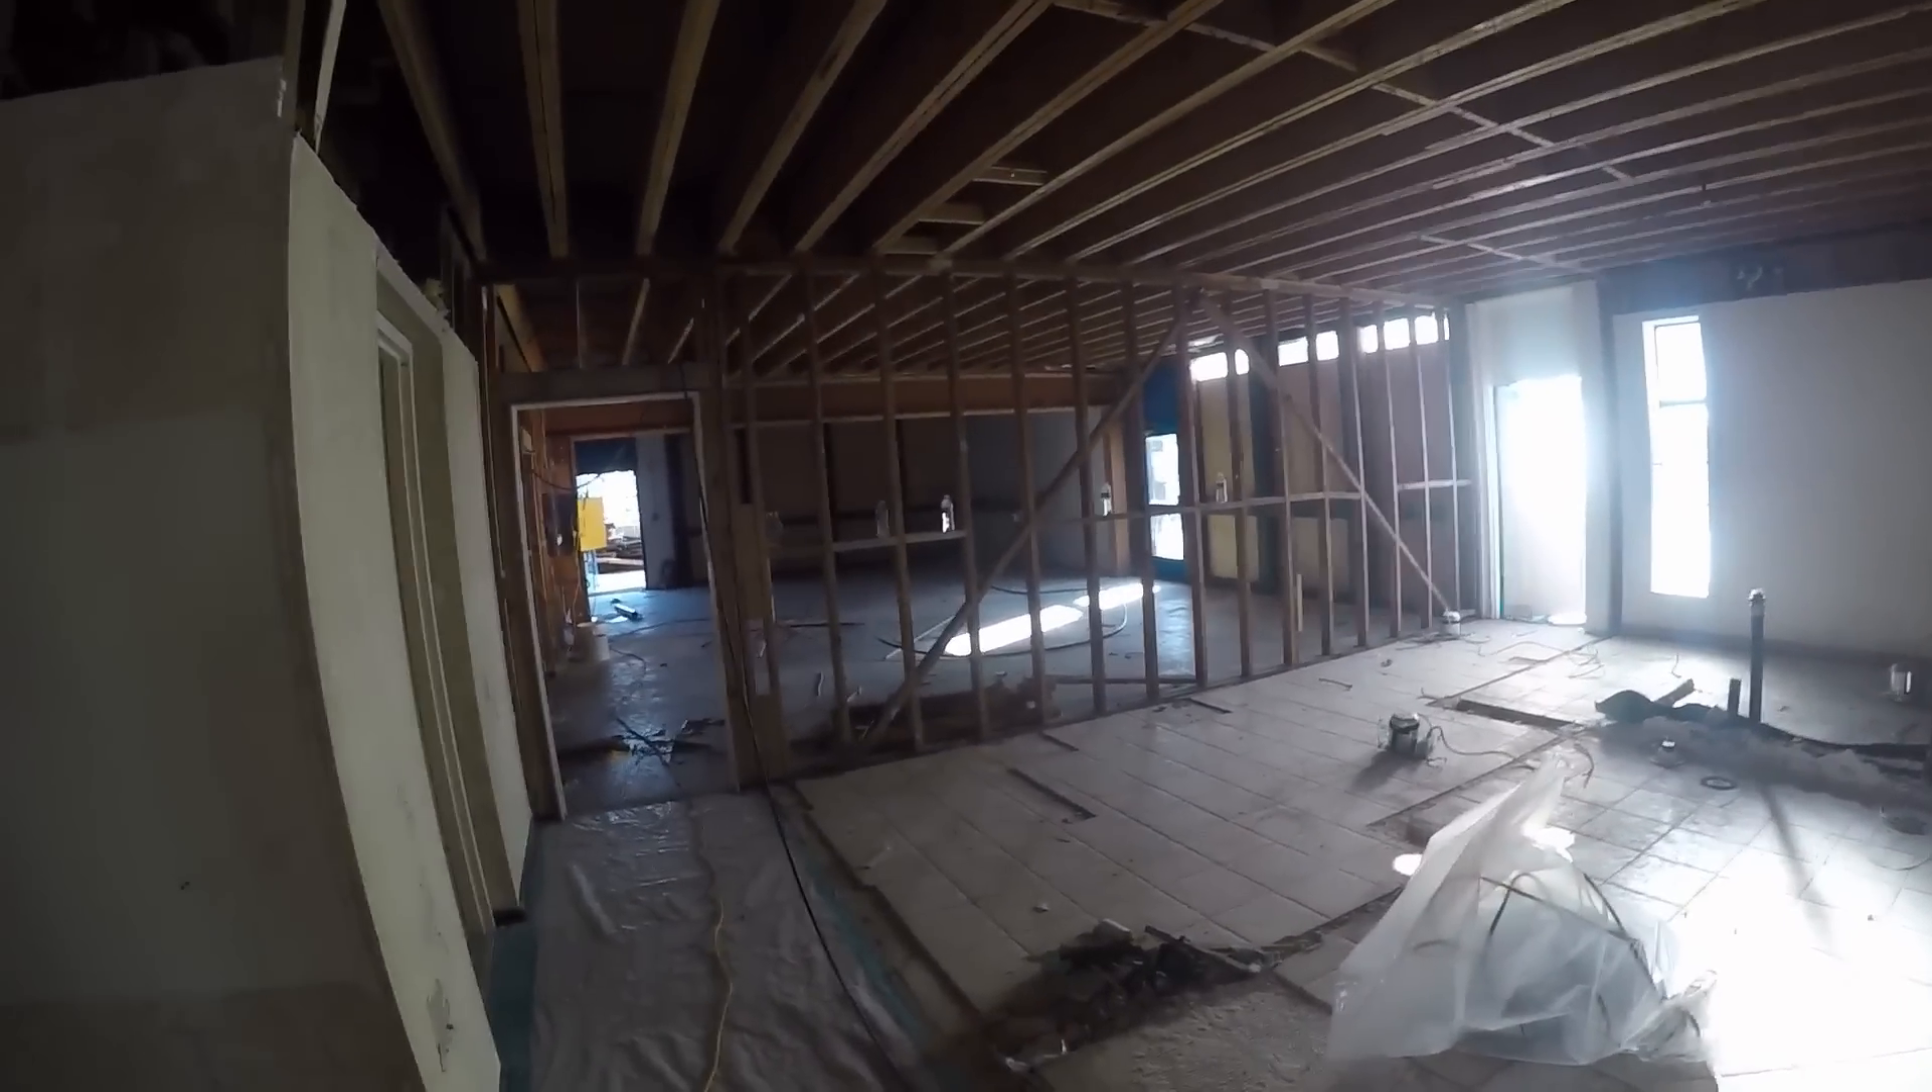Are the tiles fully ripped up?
No.